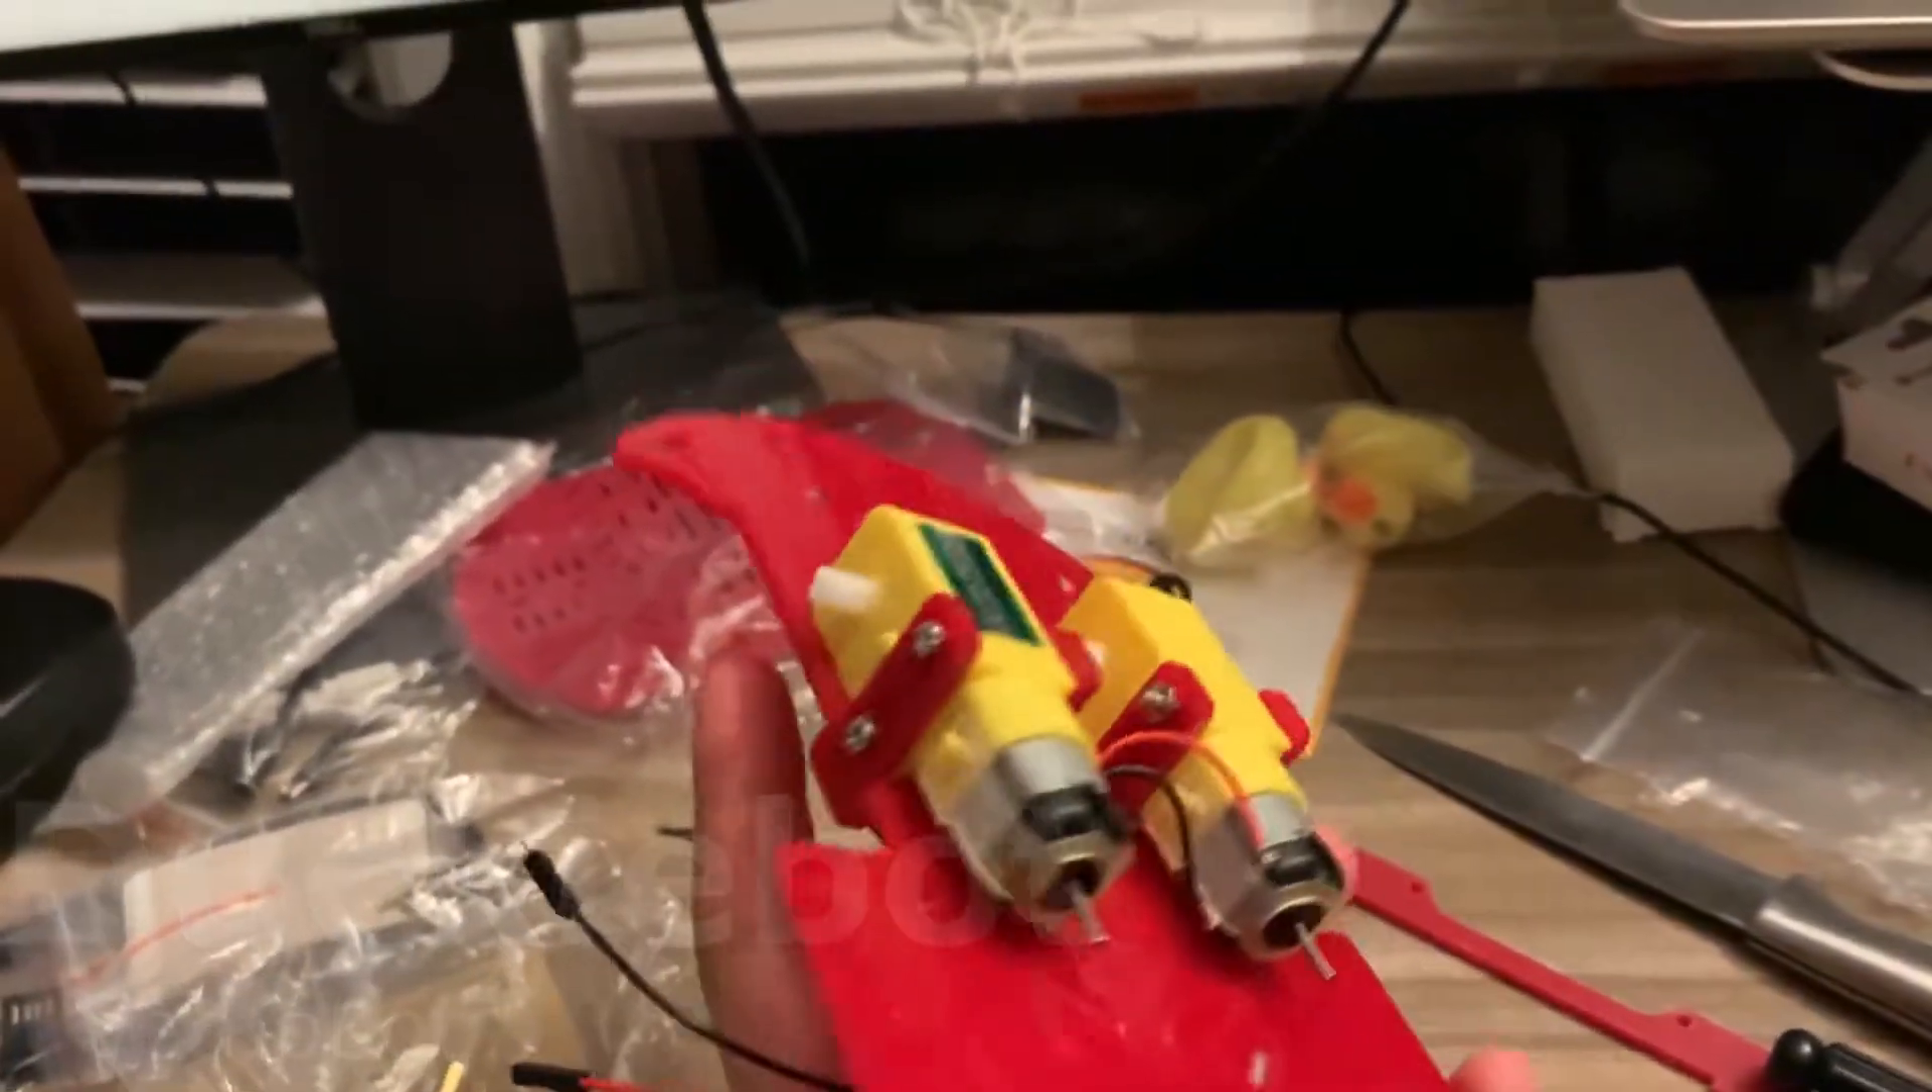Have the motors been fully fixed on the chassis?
Yes.